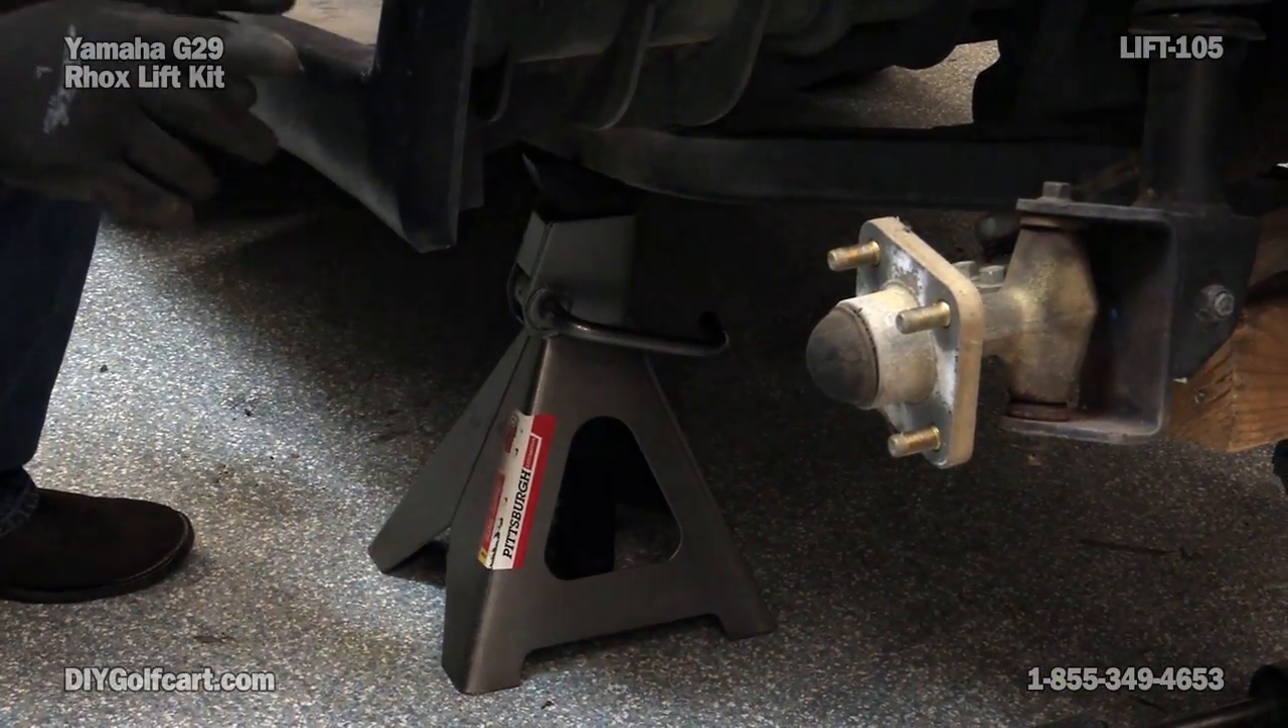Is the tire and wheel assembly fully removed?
Yes.